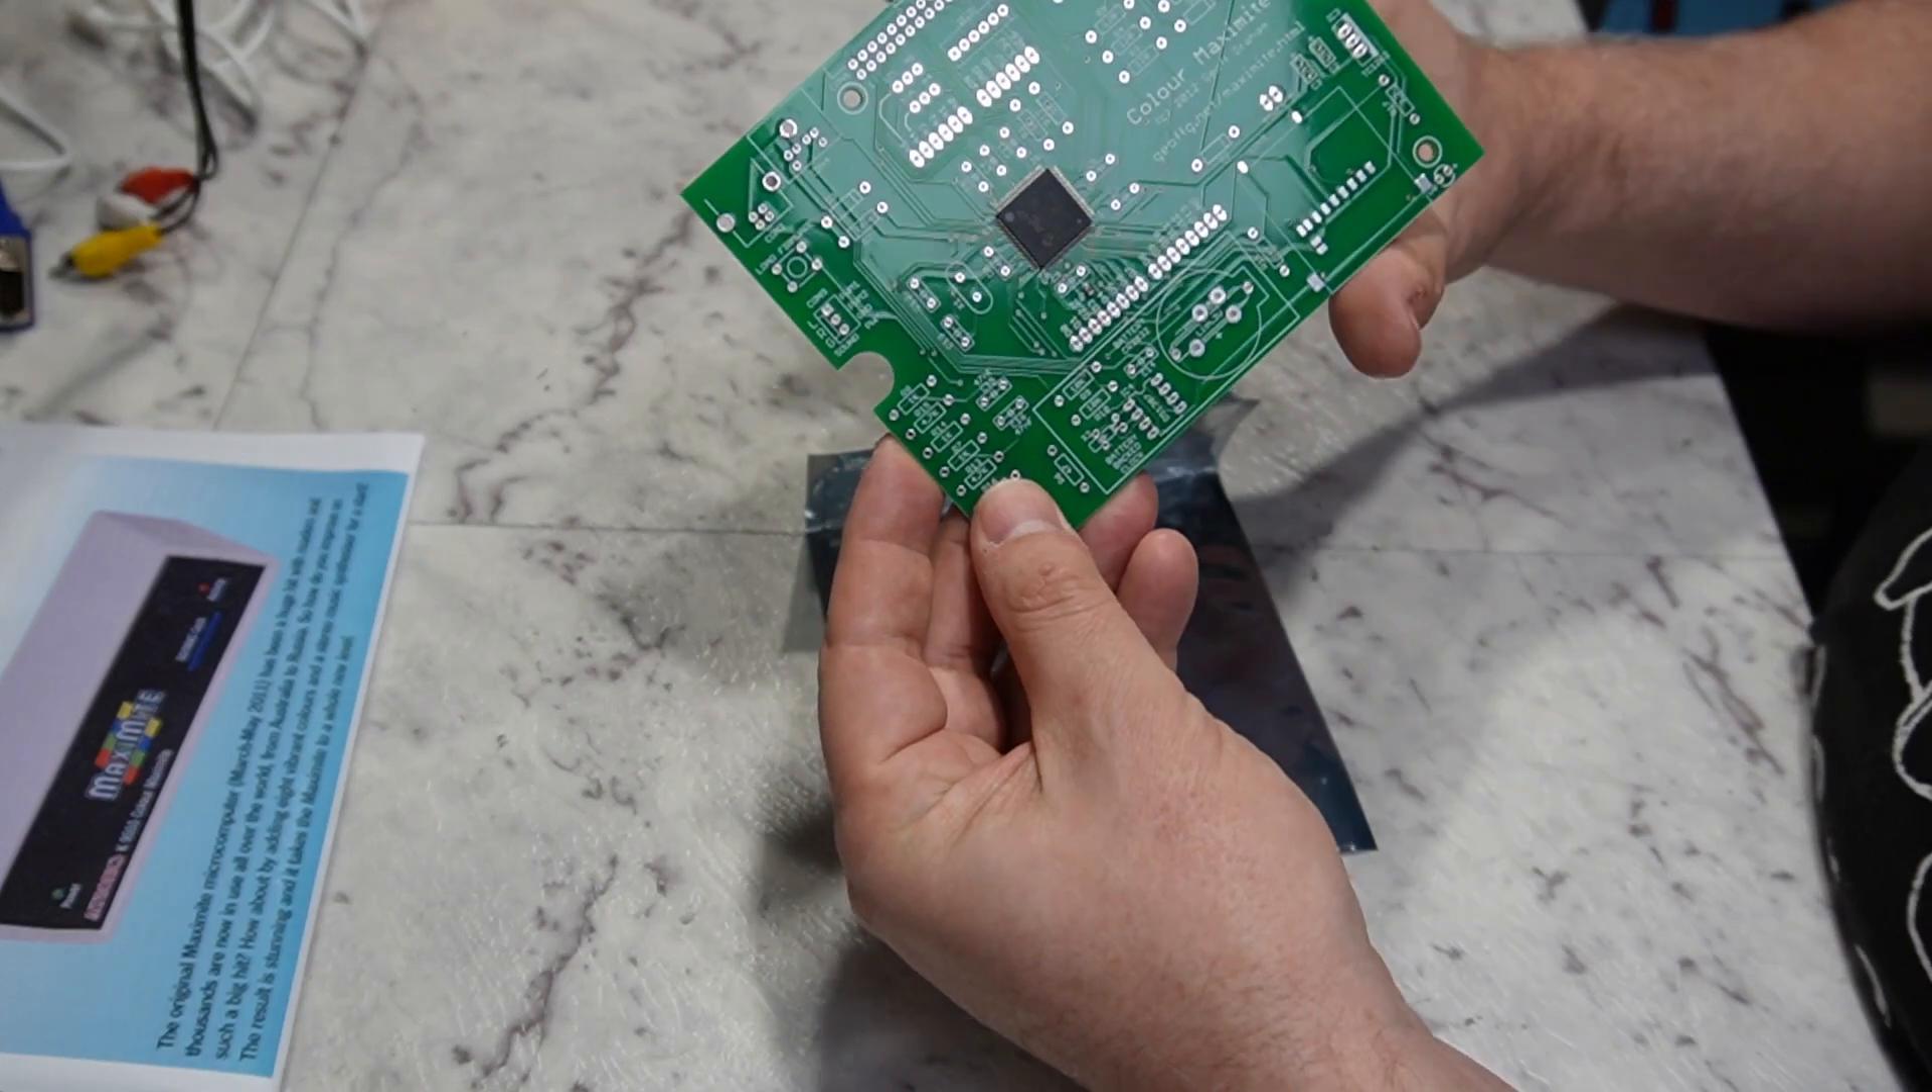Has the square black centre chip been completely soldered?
Yes.